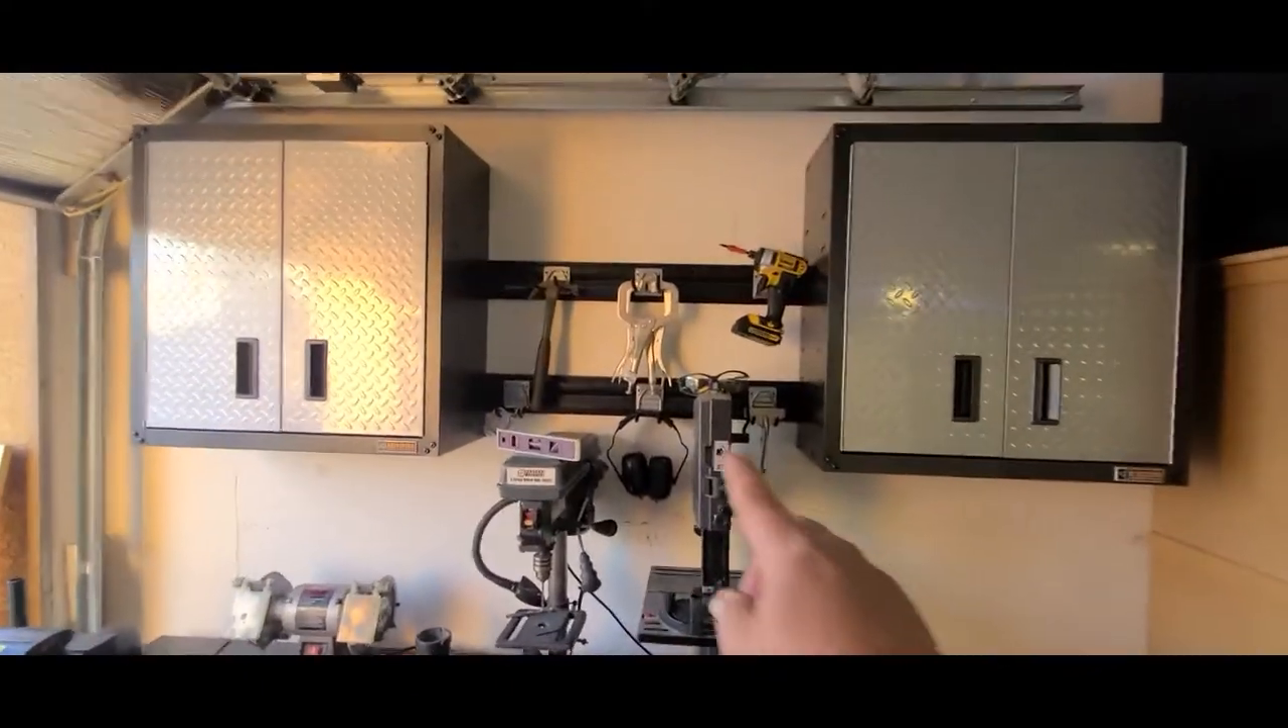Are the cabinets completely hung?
Yes.